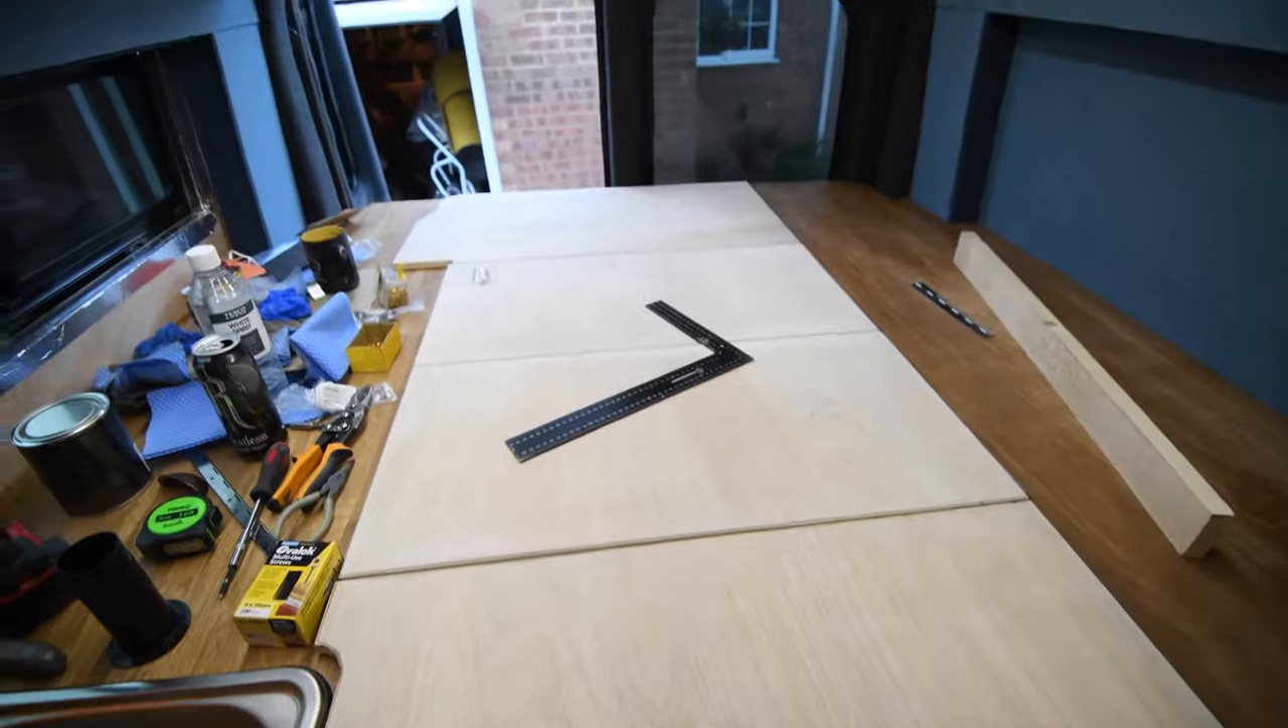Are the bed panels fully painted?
No.